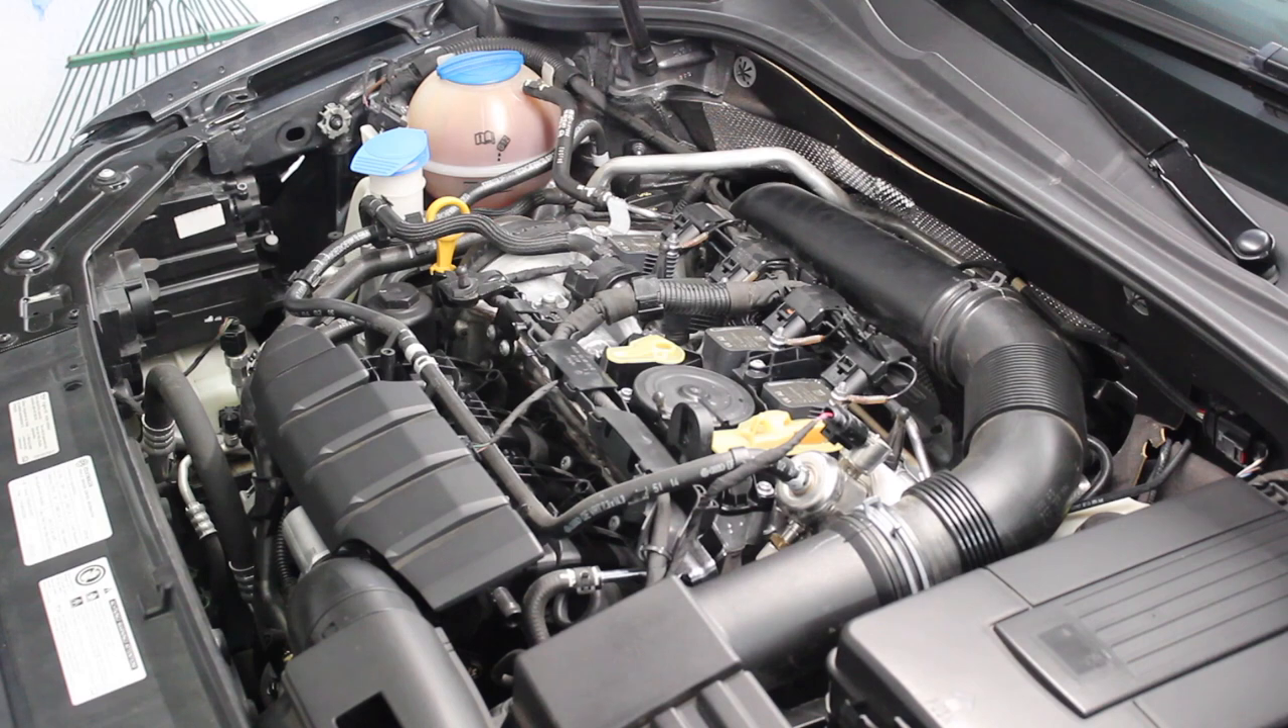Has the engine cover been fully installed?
No.